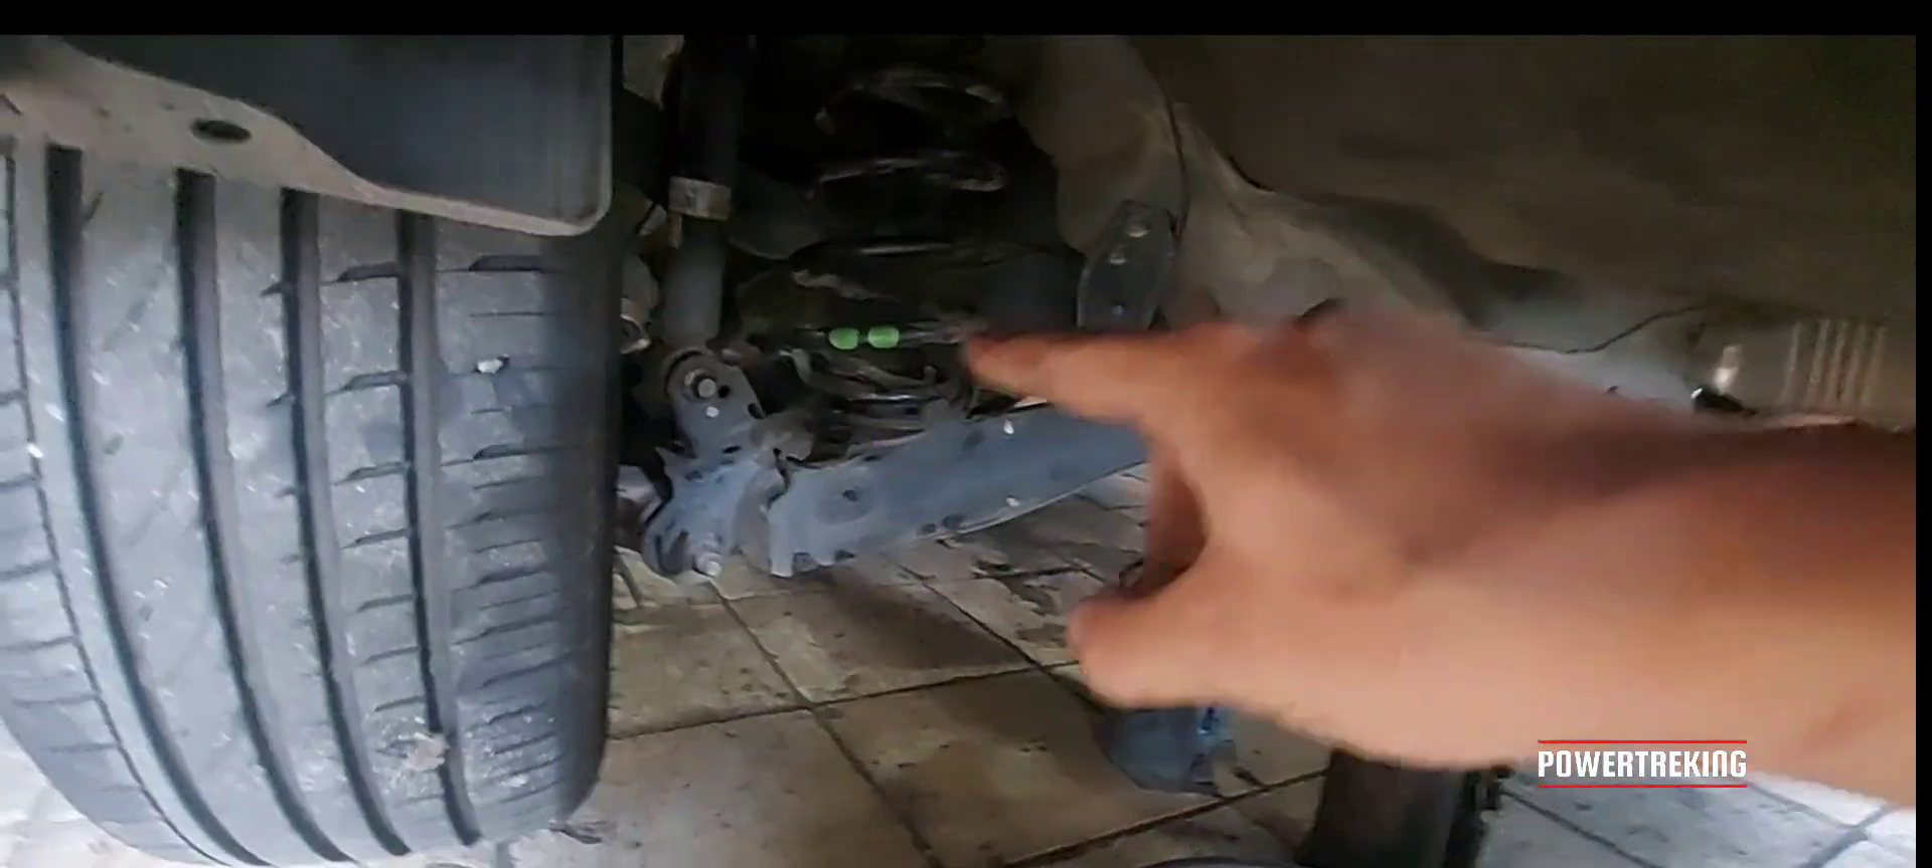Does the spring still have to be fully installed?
No.